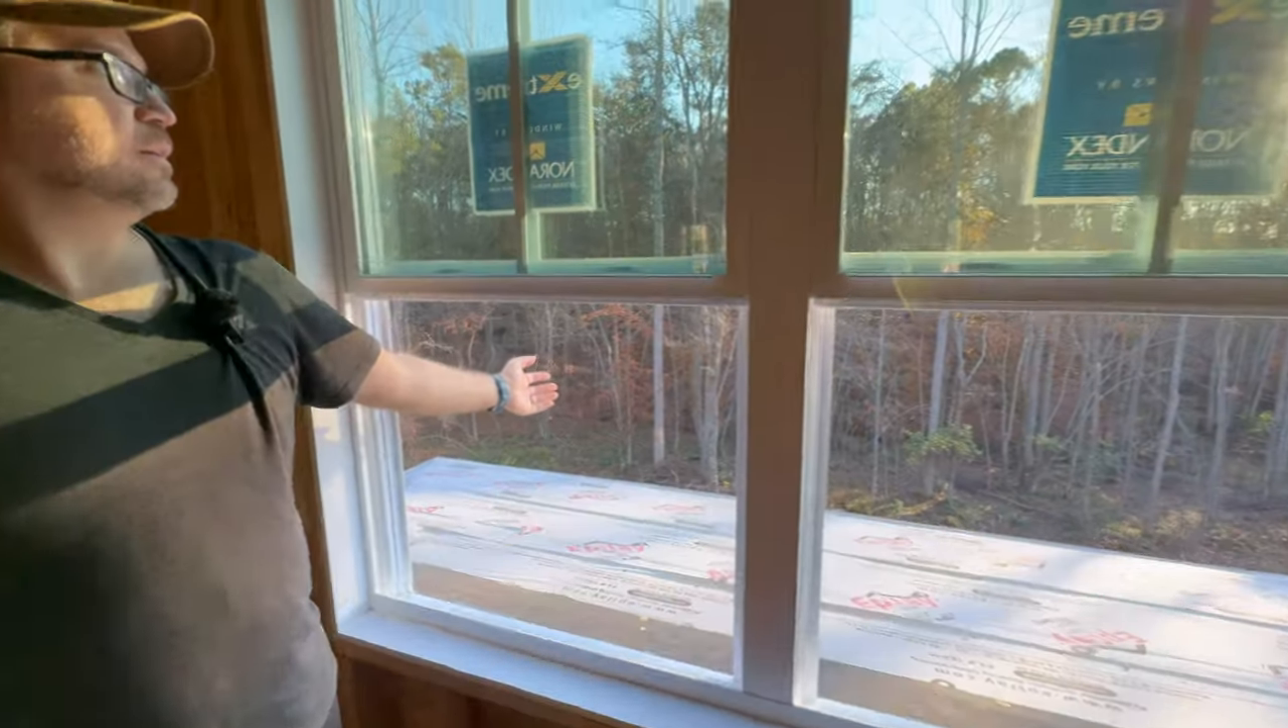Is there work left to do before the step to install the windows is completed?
No.